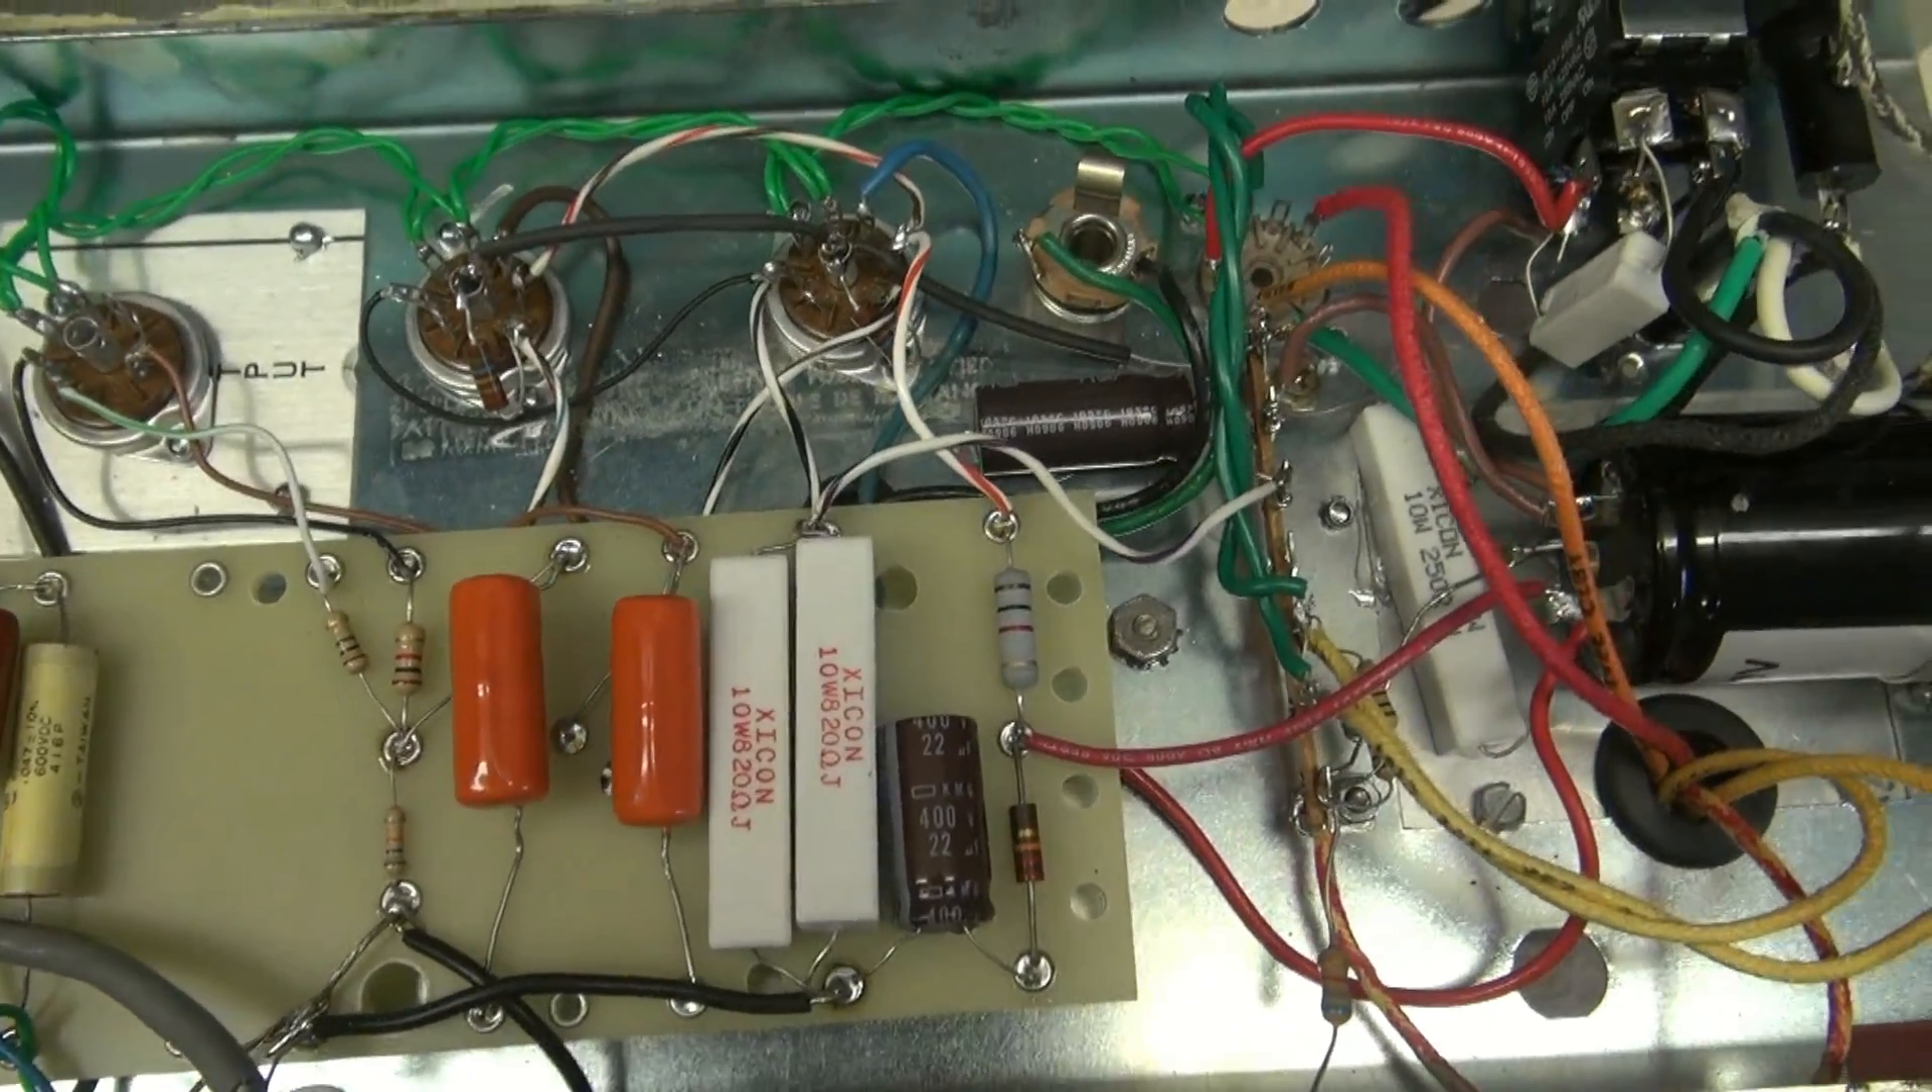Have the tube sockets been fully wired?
Yes.